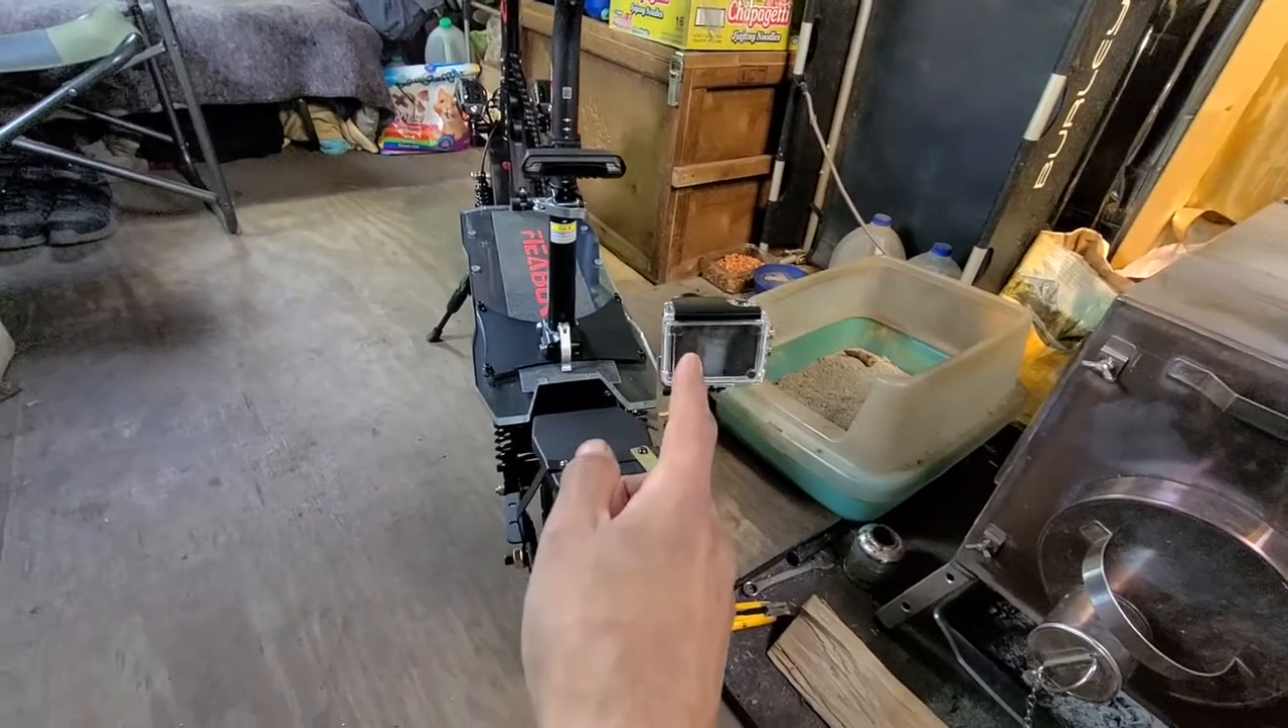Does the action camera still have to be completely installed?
No.